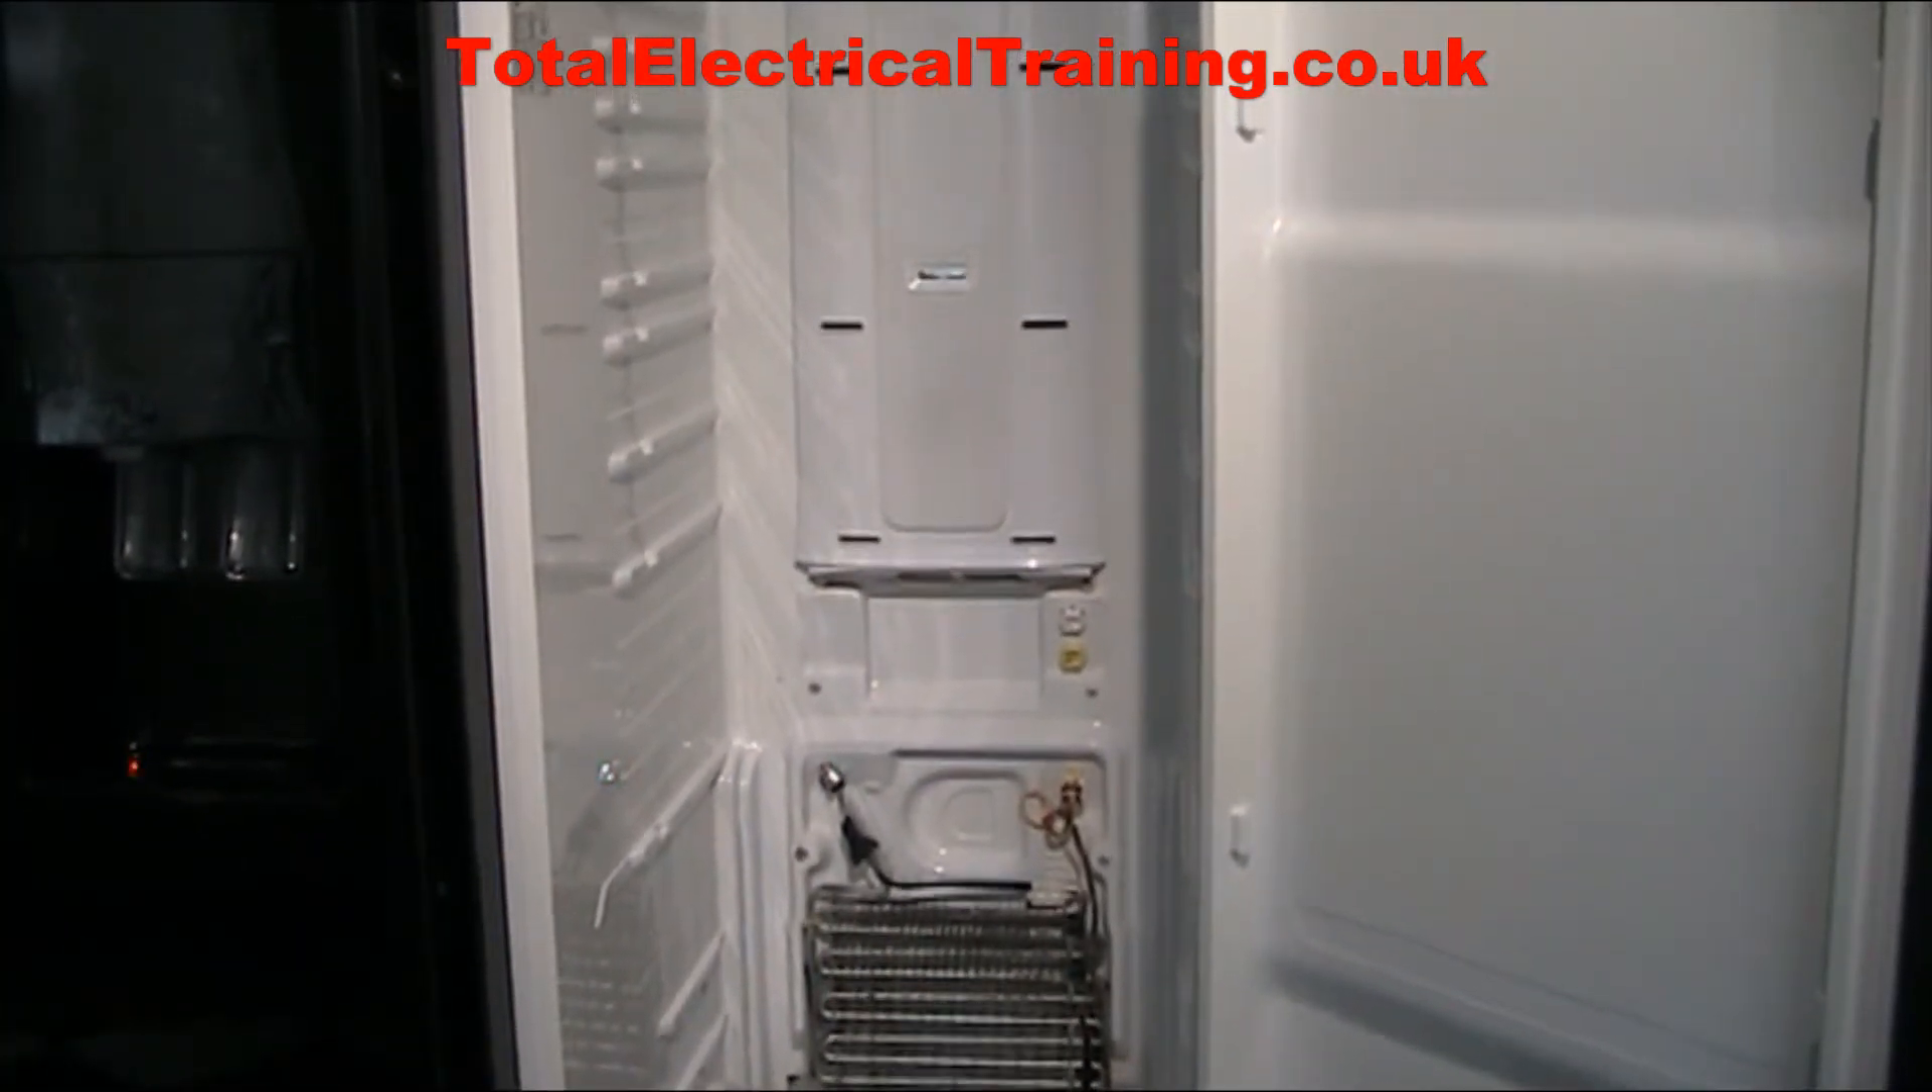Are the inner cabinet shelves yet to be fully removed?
No.